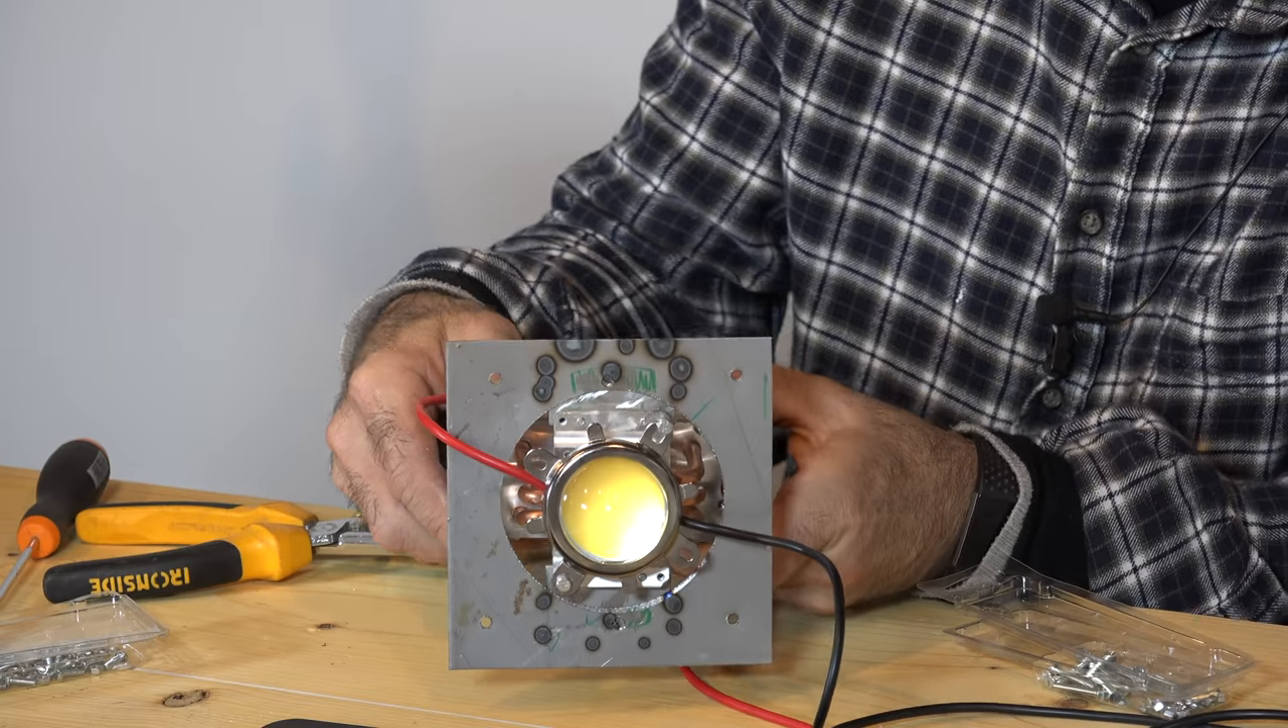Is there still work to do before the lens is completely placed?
No.